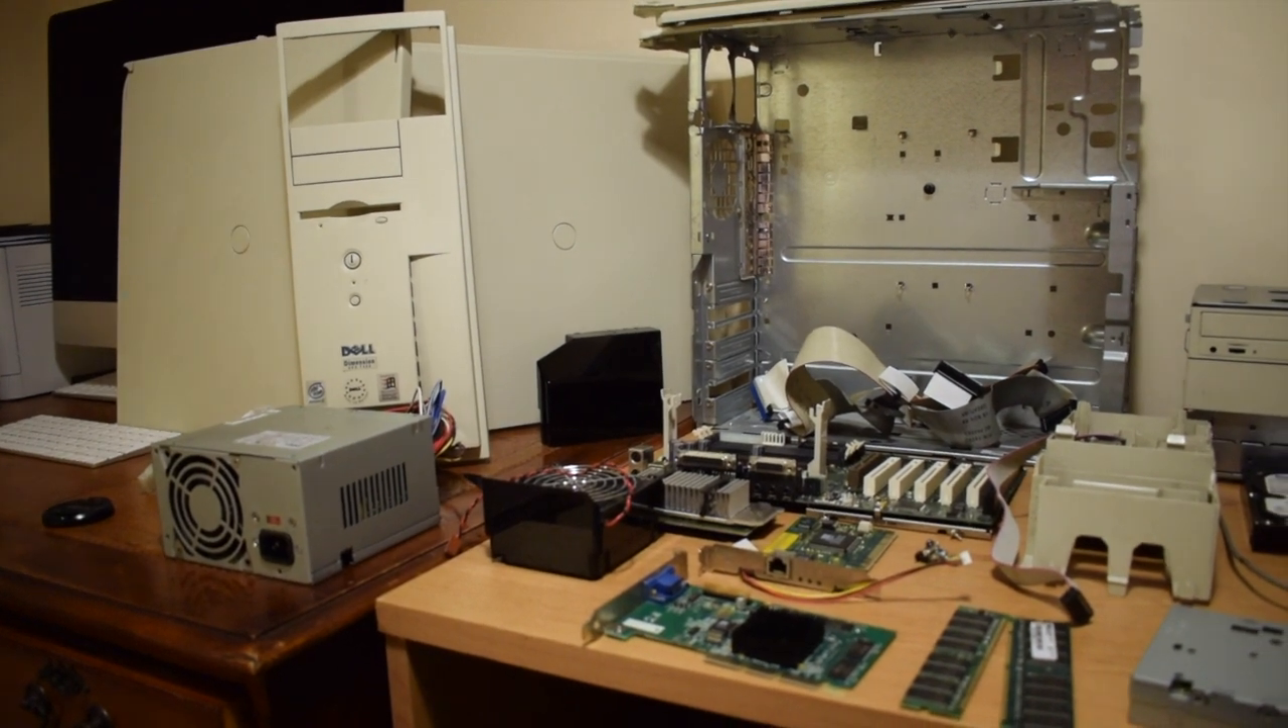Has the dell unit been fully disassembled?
Yes.